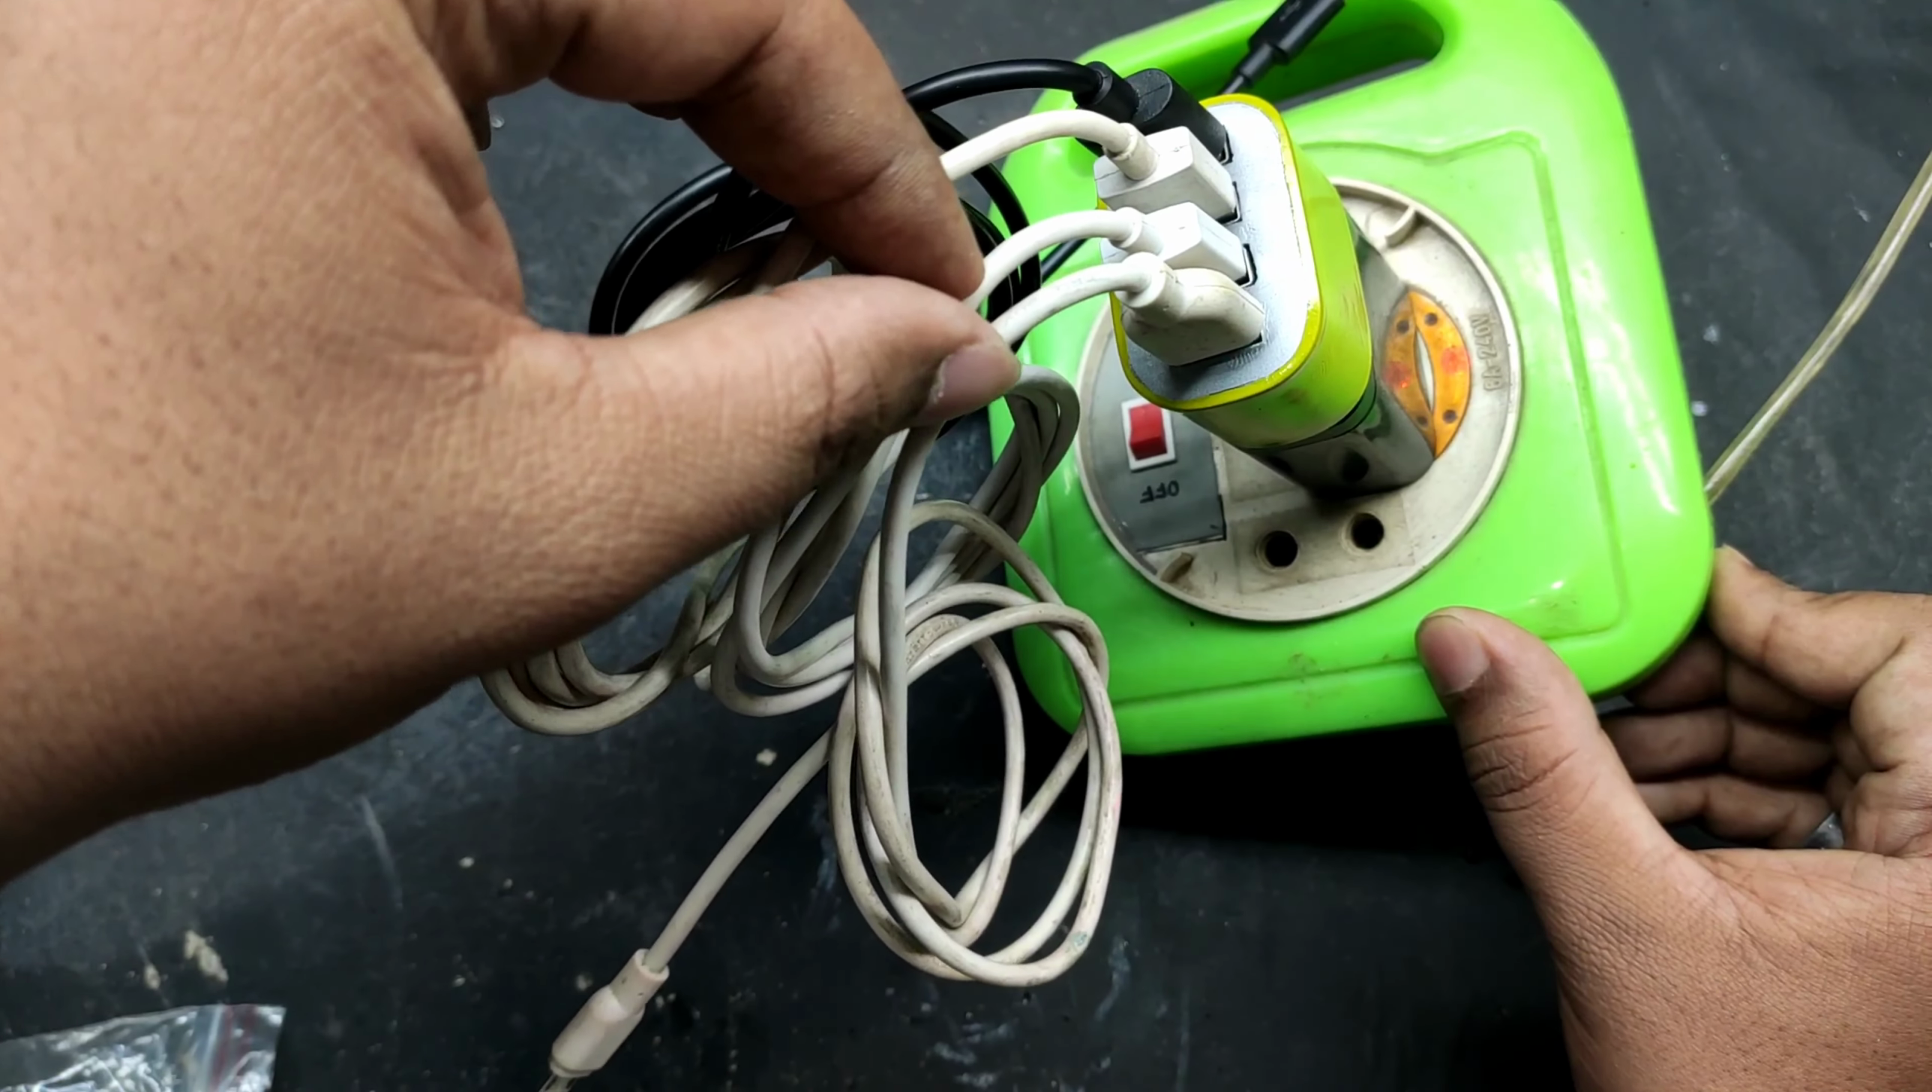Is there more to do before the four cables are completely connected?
No.